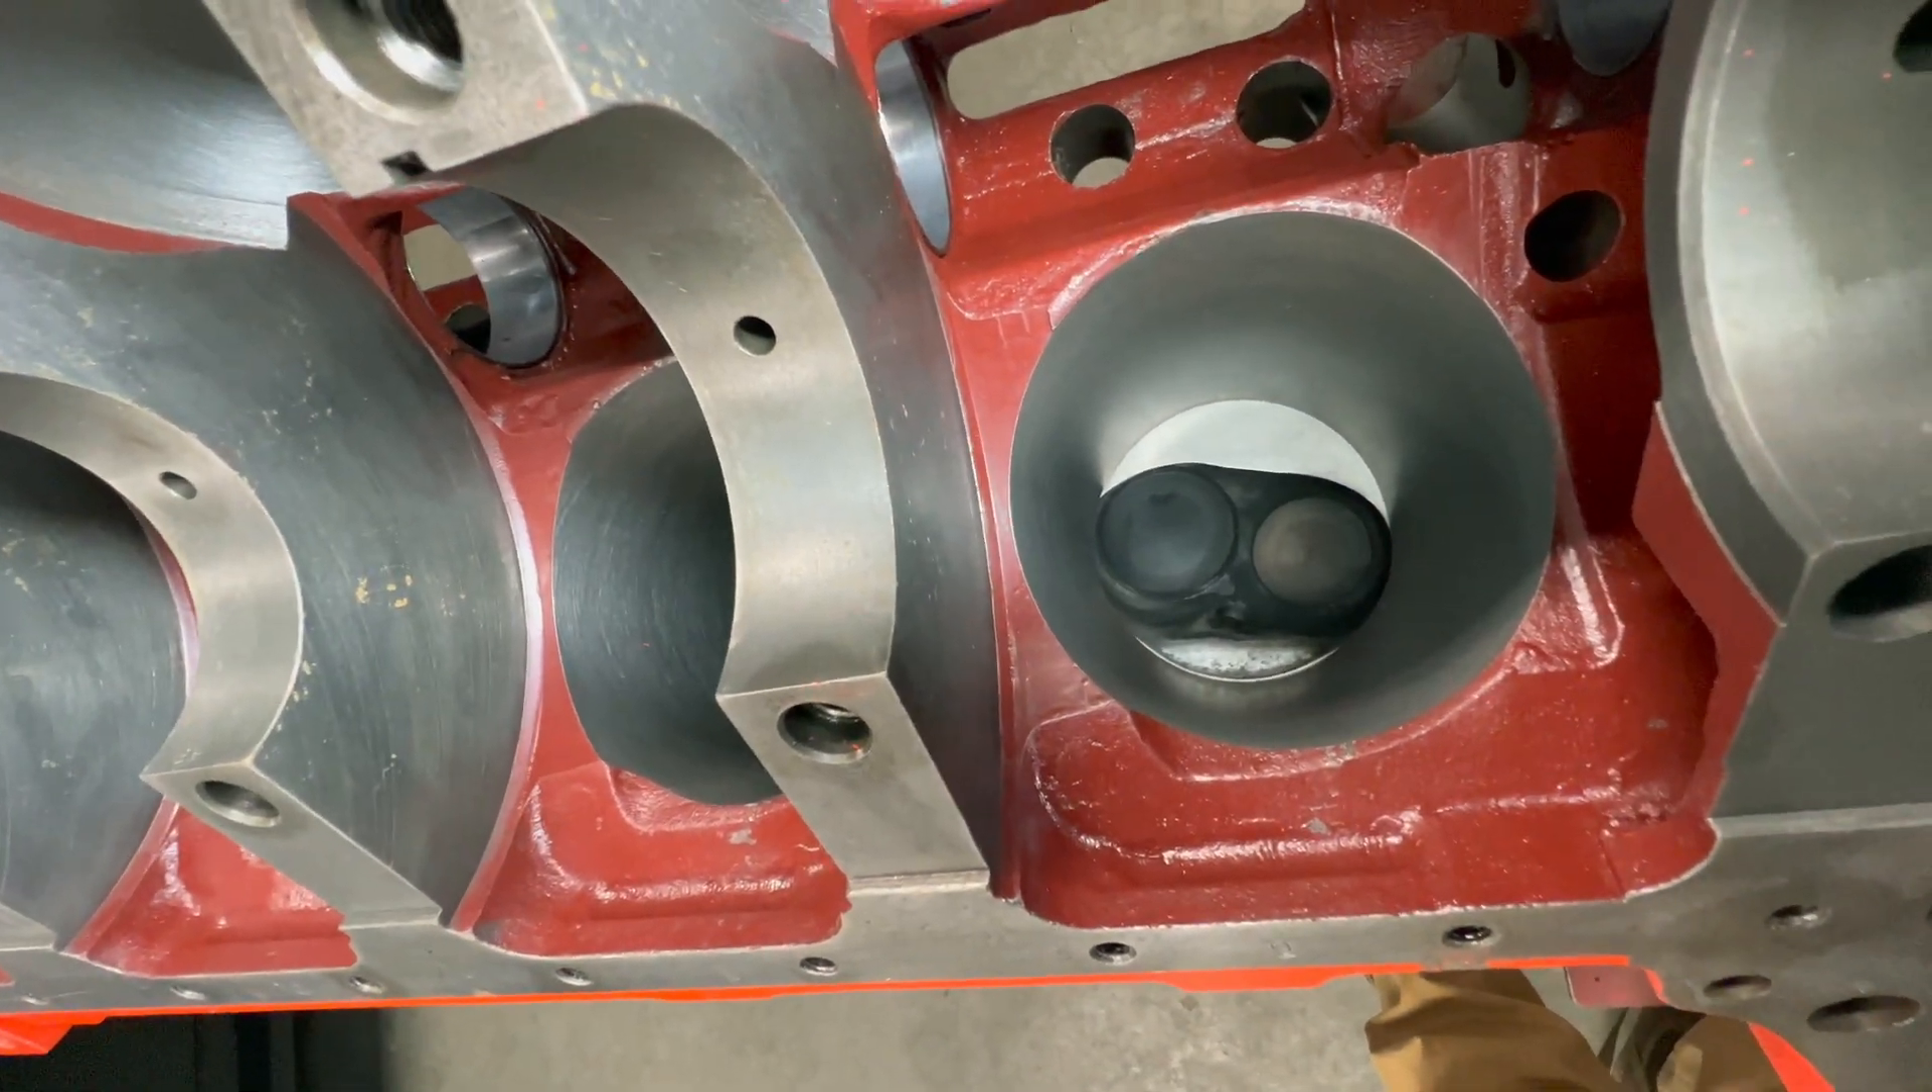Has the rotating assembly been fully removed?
Yes.